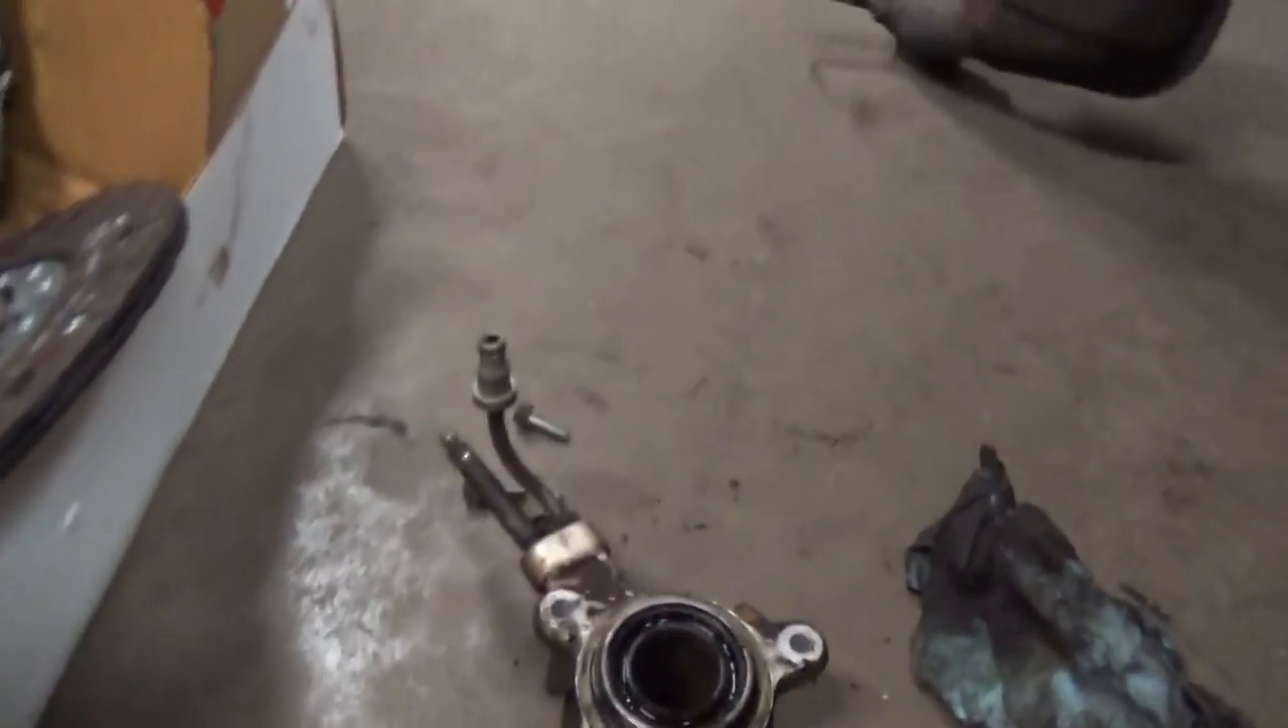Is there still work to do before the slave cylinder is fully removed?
No.